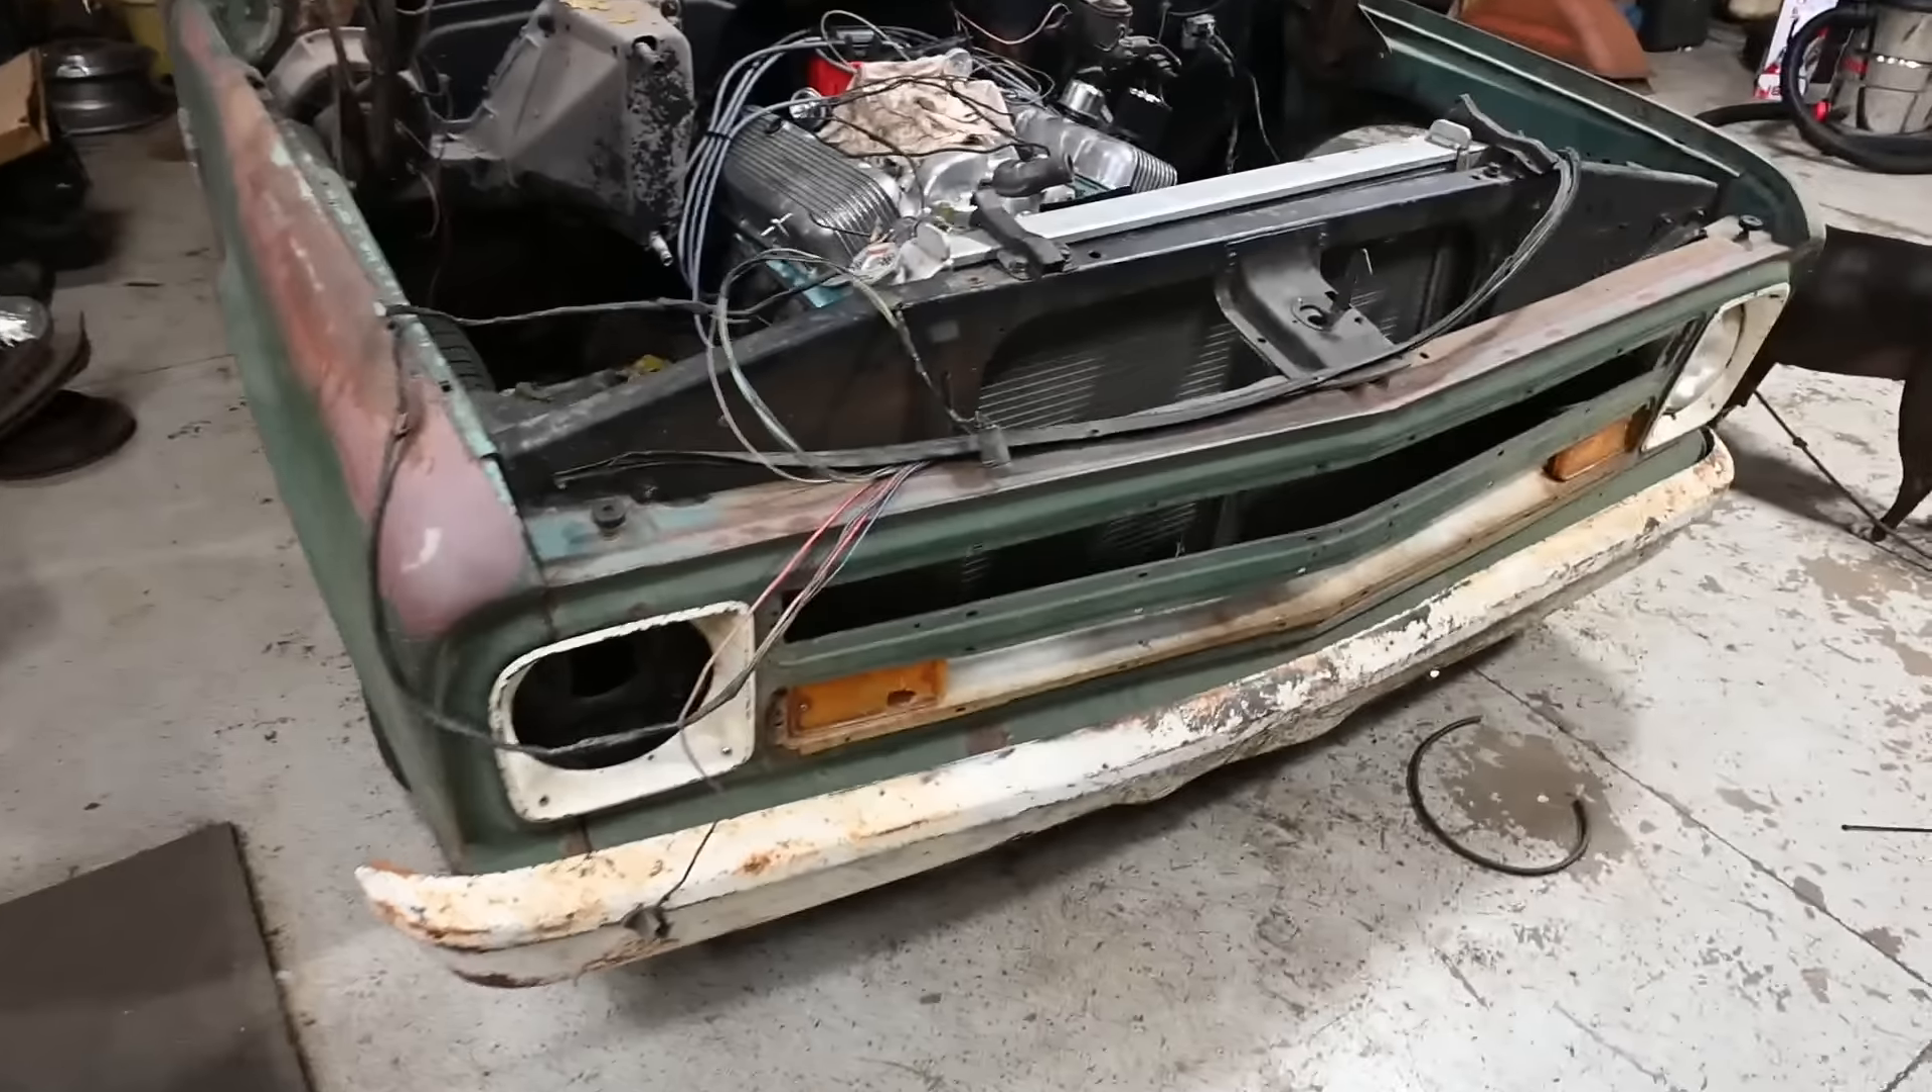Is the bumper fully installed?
Yes.